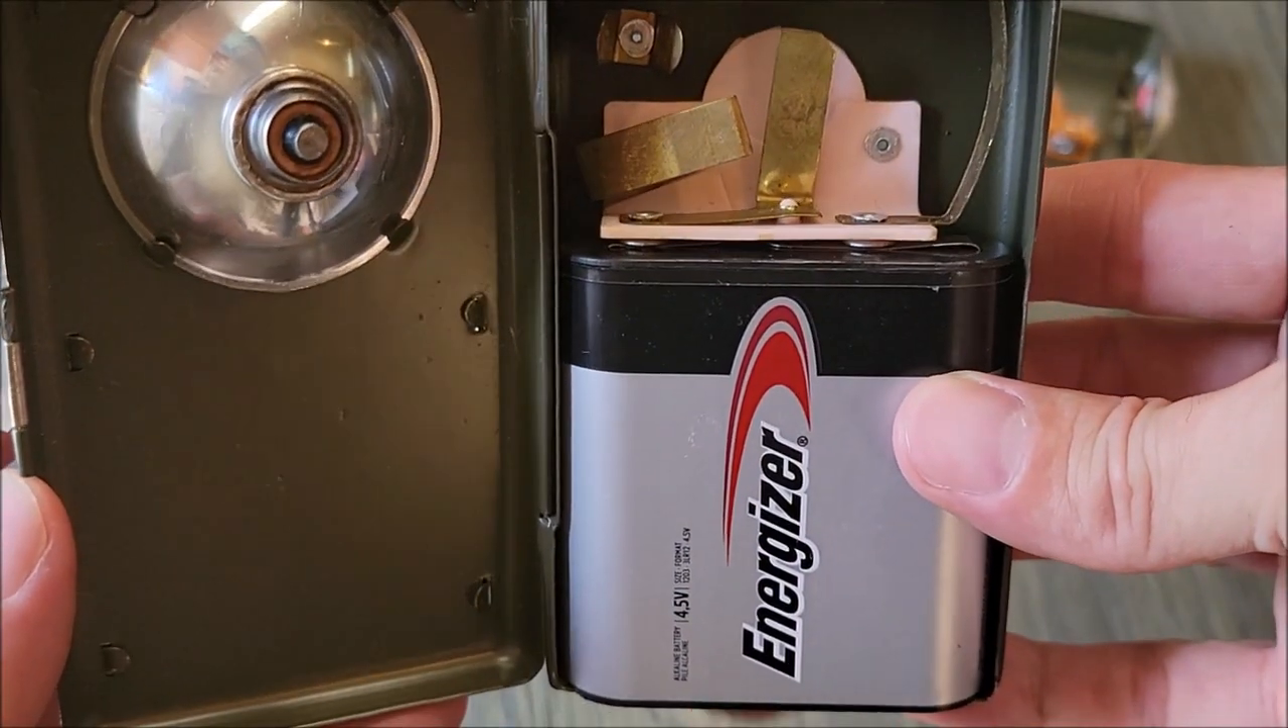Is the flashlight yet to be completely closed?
Yes.